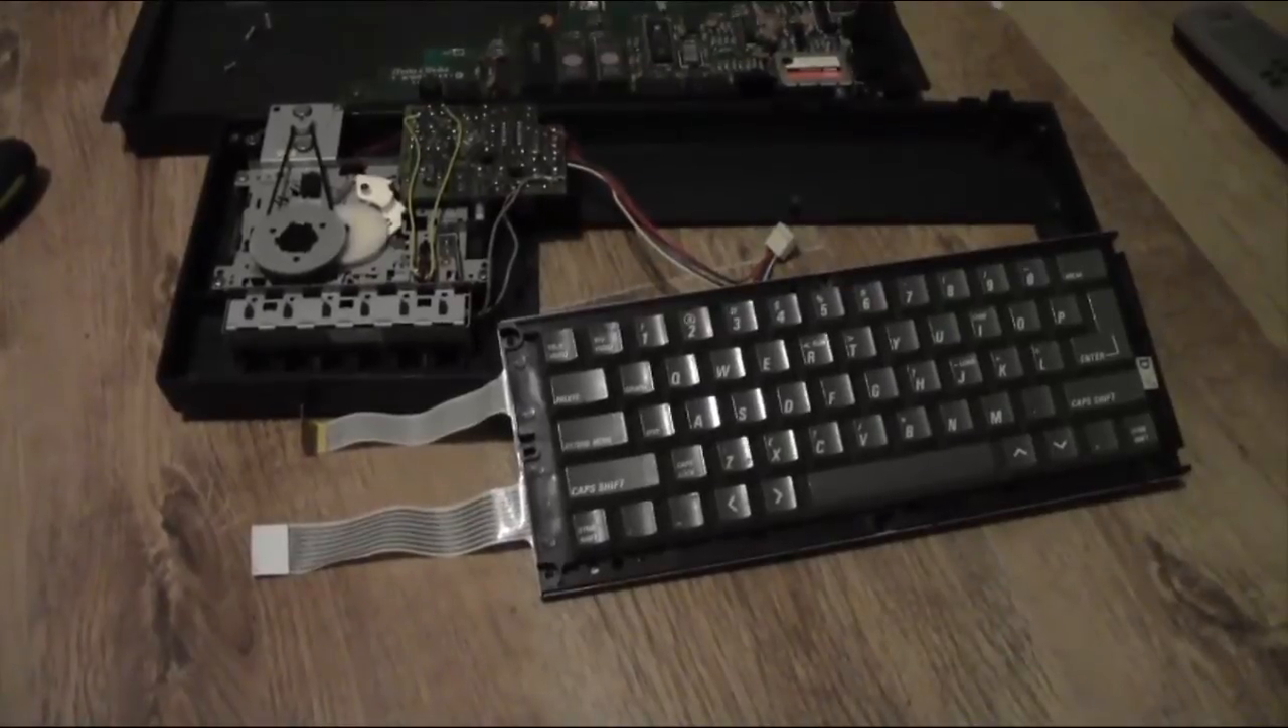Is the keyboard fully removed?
Yes.